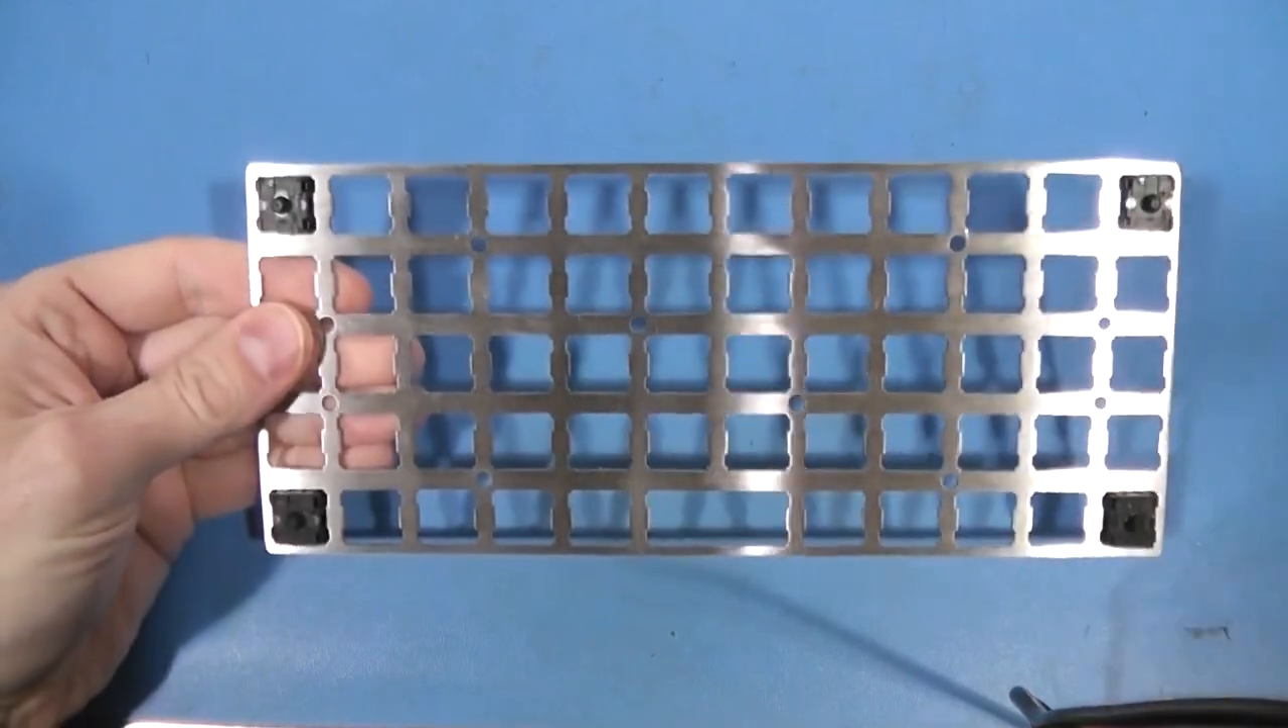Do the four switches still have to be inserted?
No.